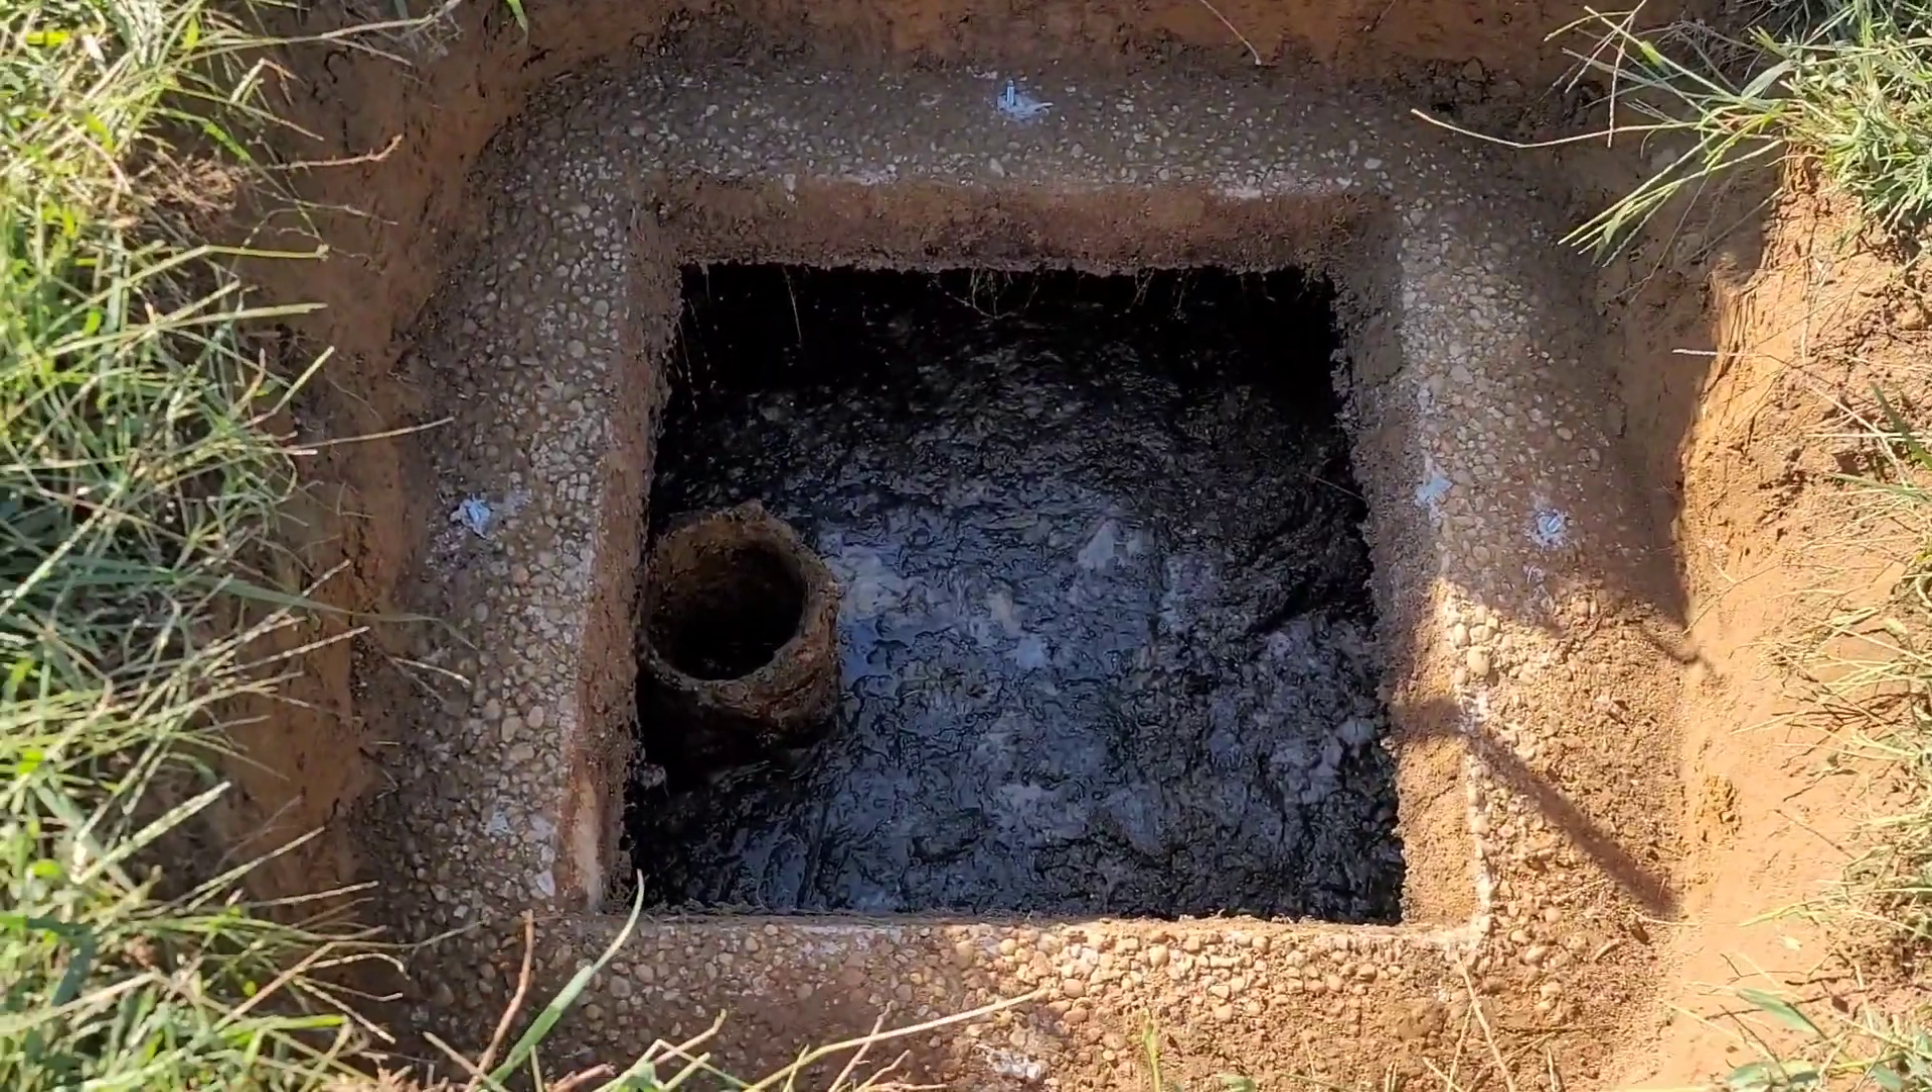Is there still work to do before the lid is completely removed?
No.